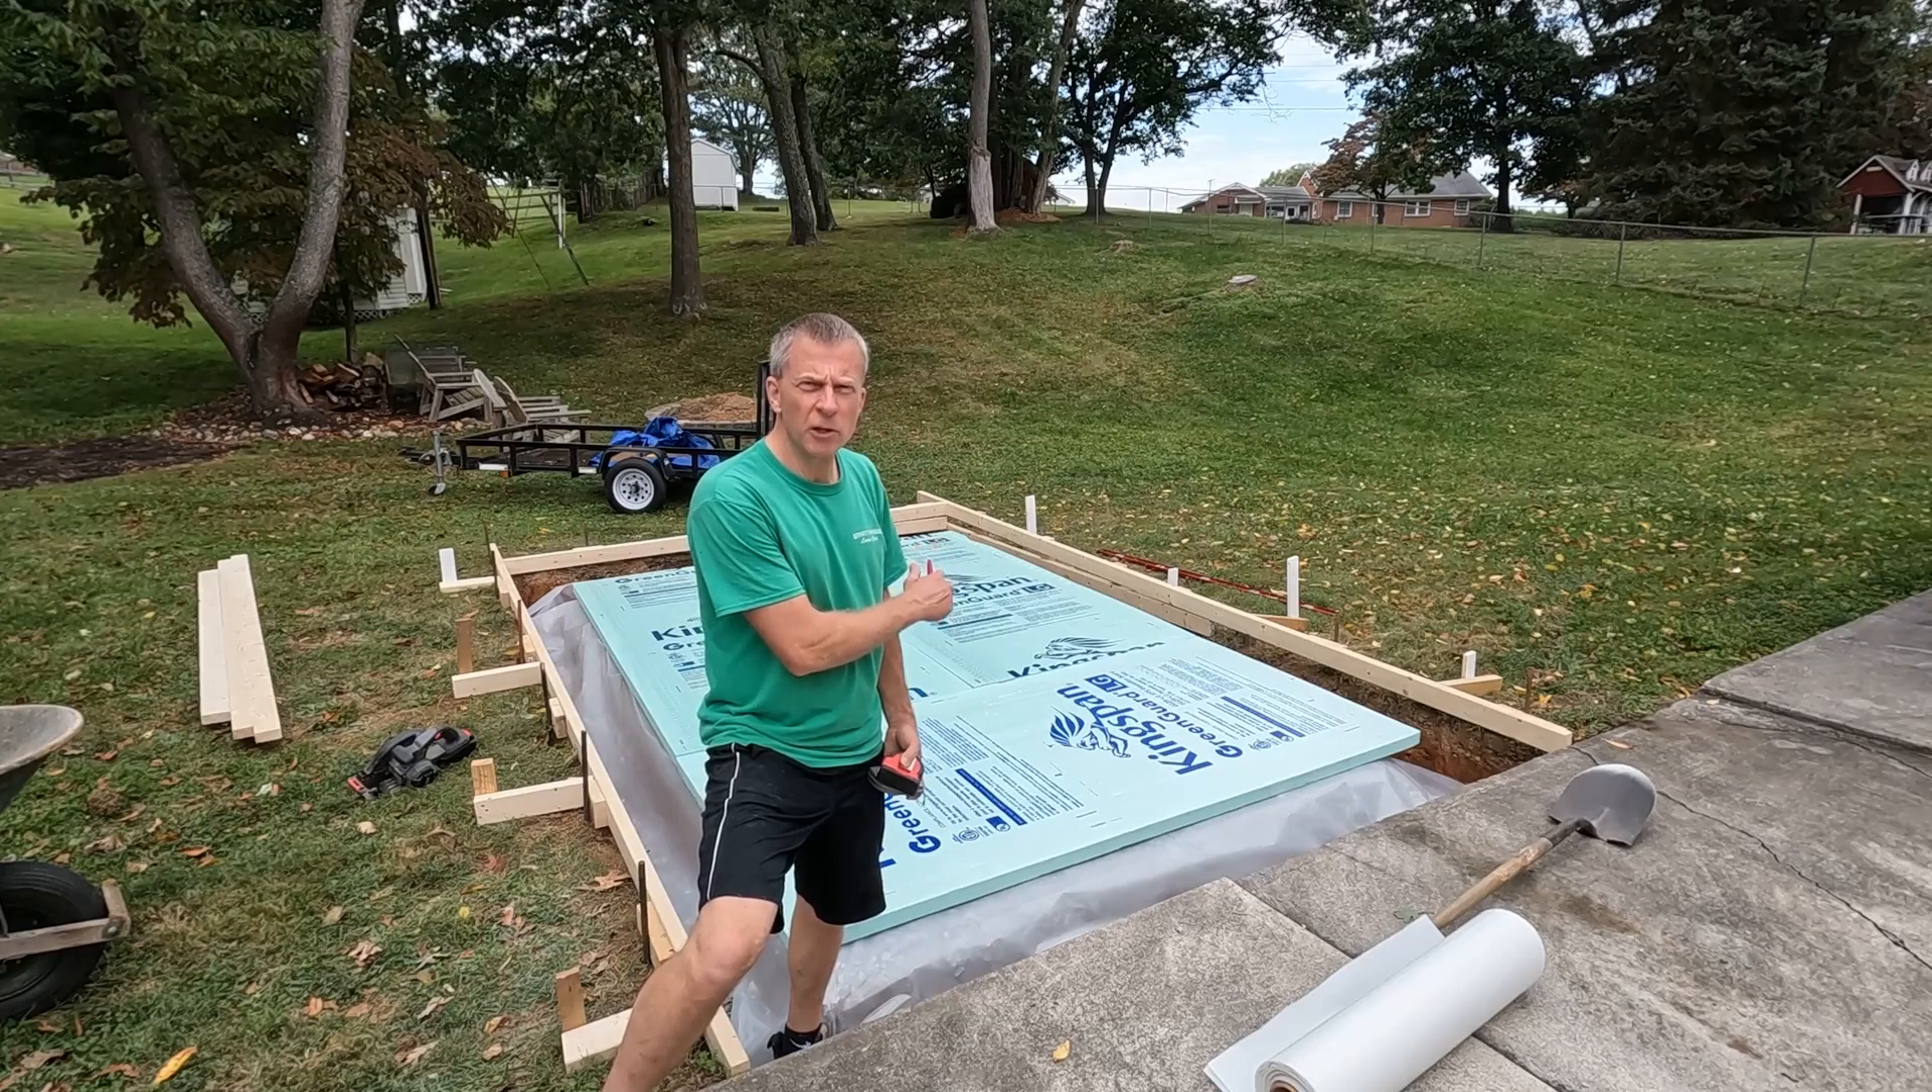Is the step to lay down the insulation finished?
Yes.